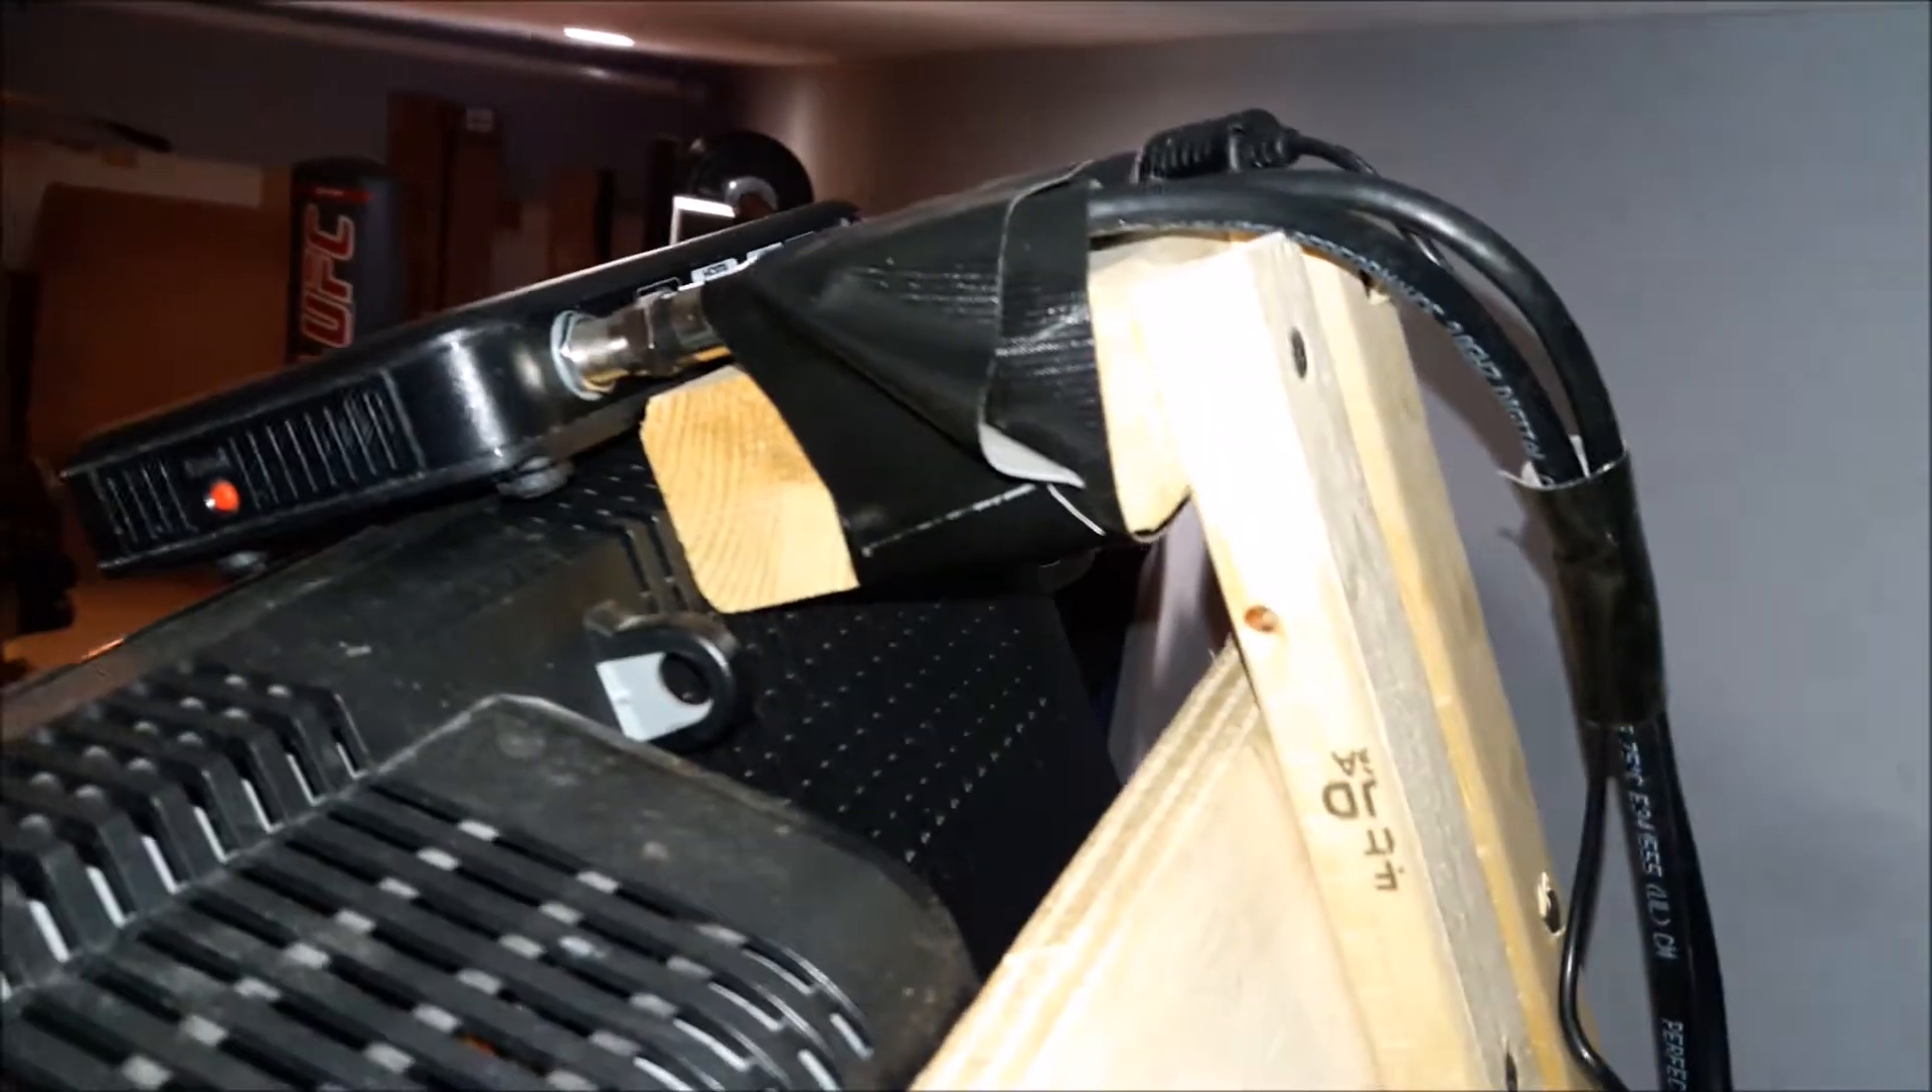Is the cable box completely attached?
Yes.